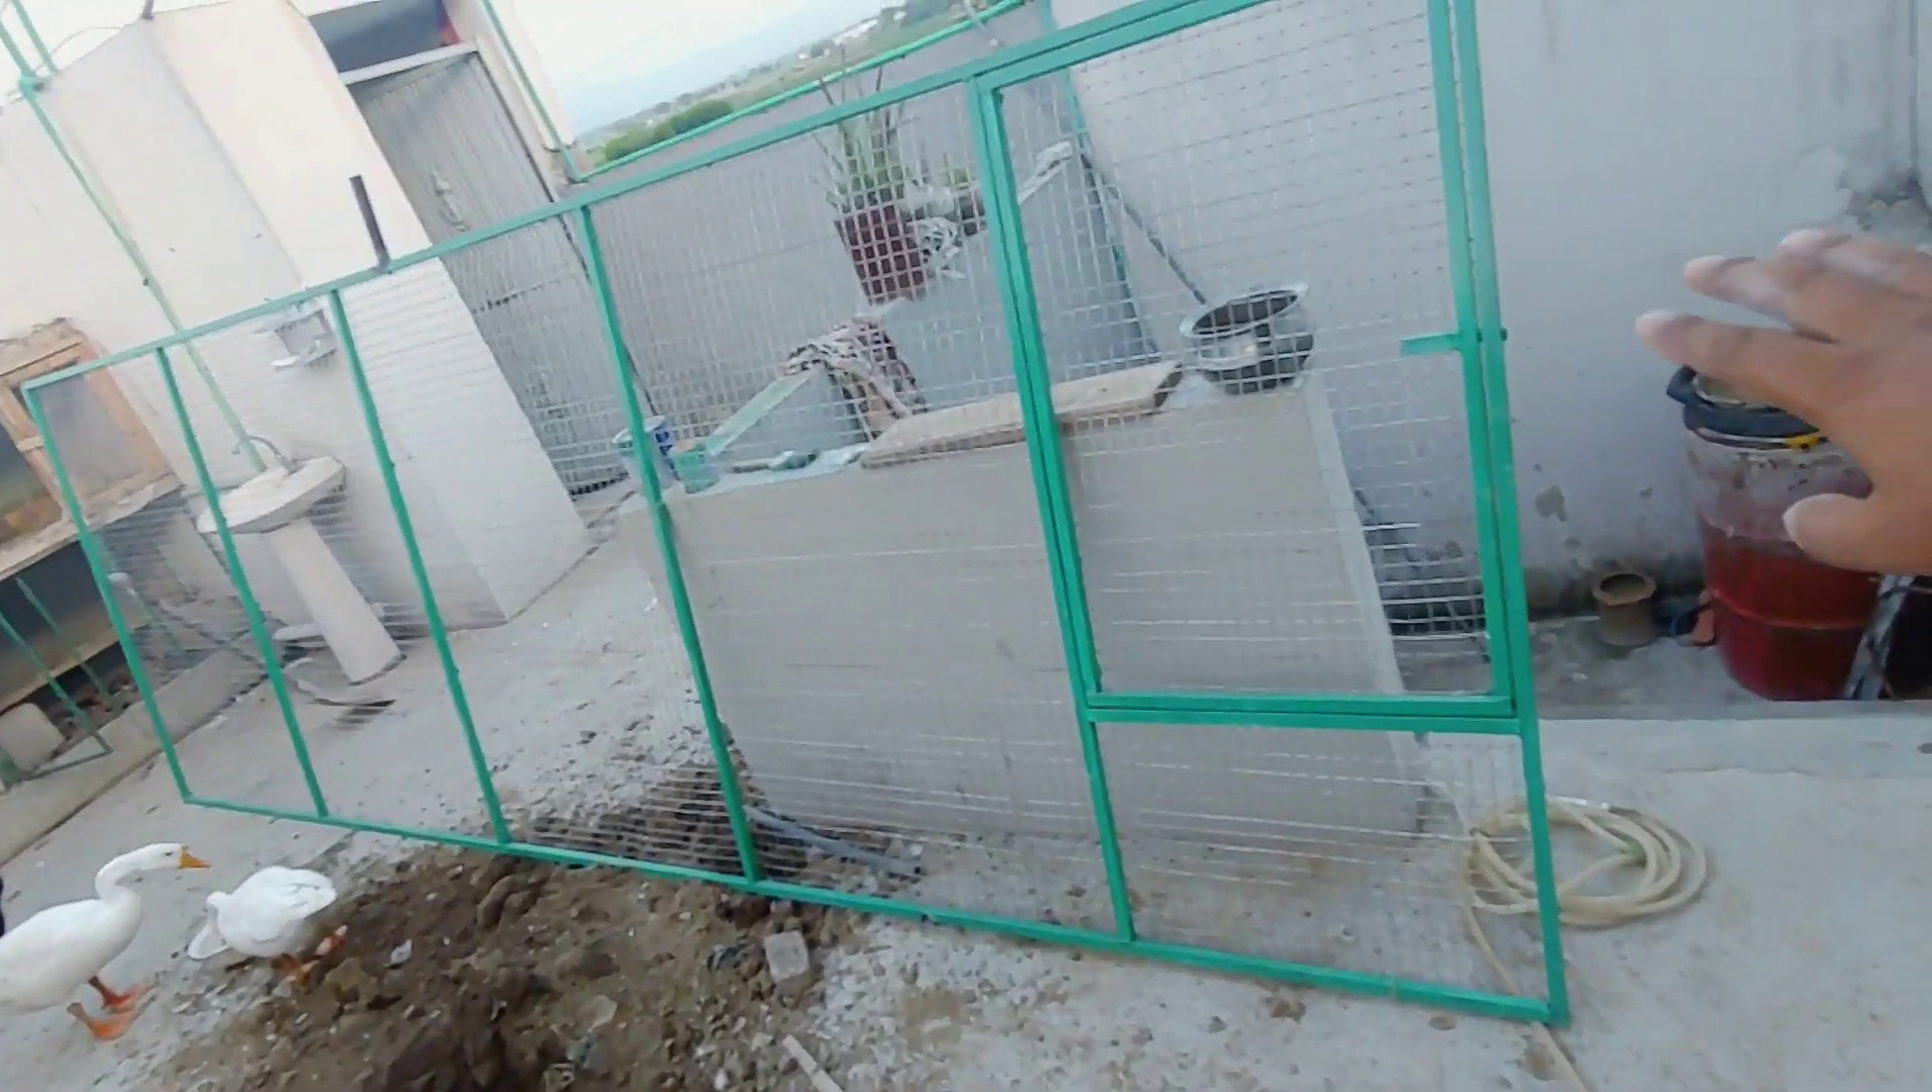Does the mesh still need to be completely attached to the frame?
No.